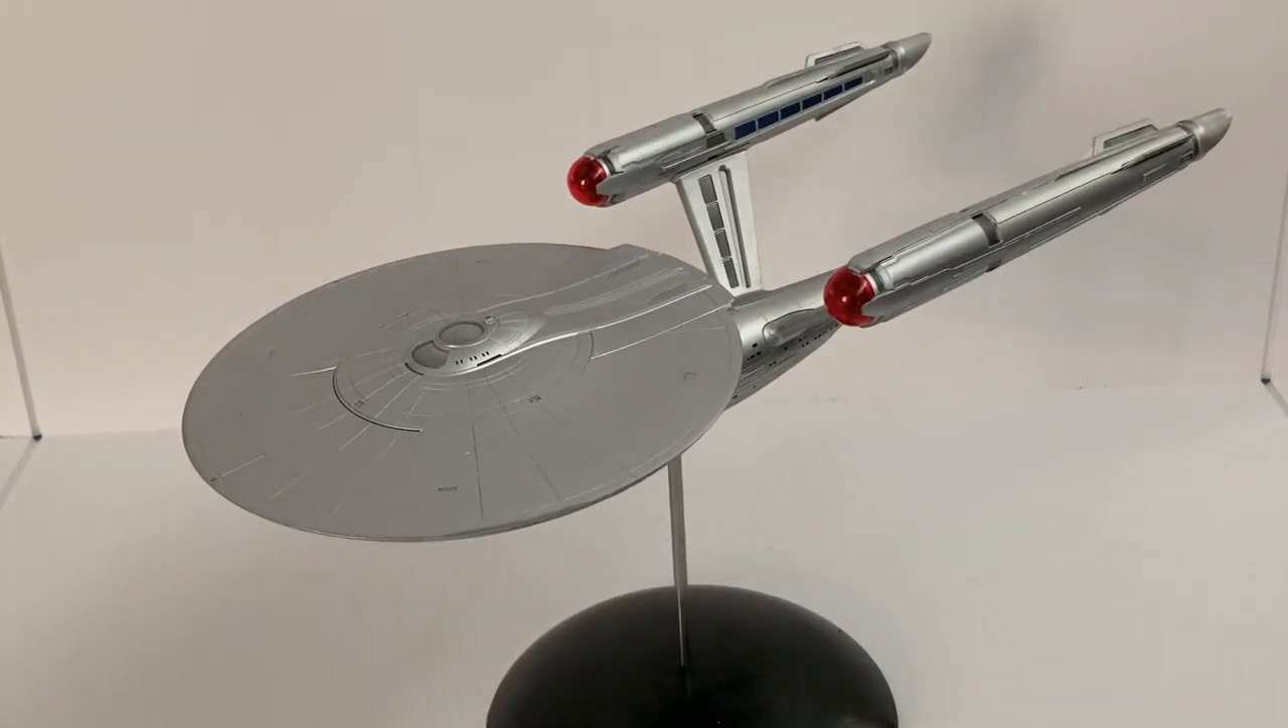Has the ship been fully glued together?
Yes.